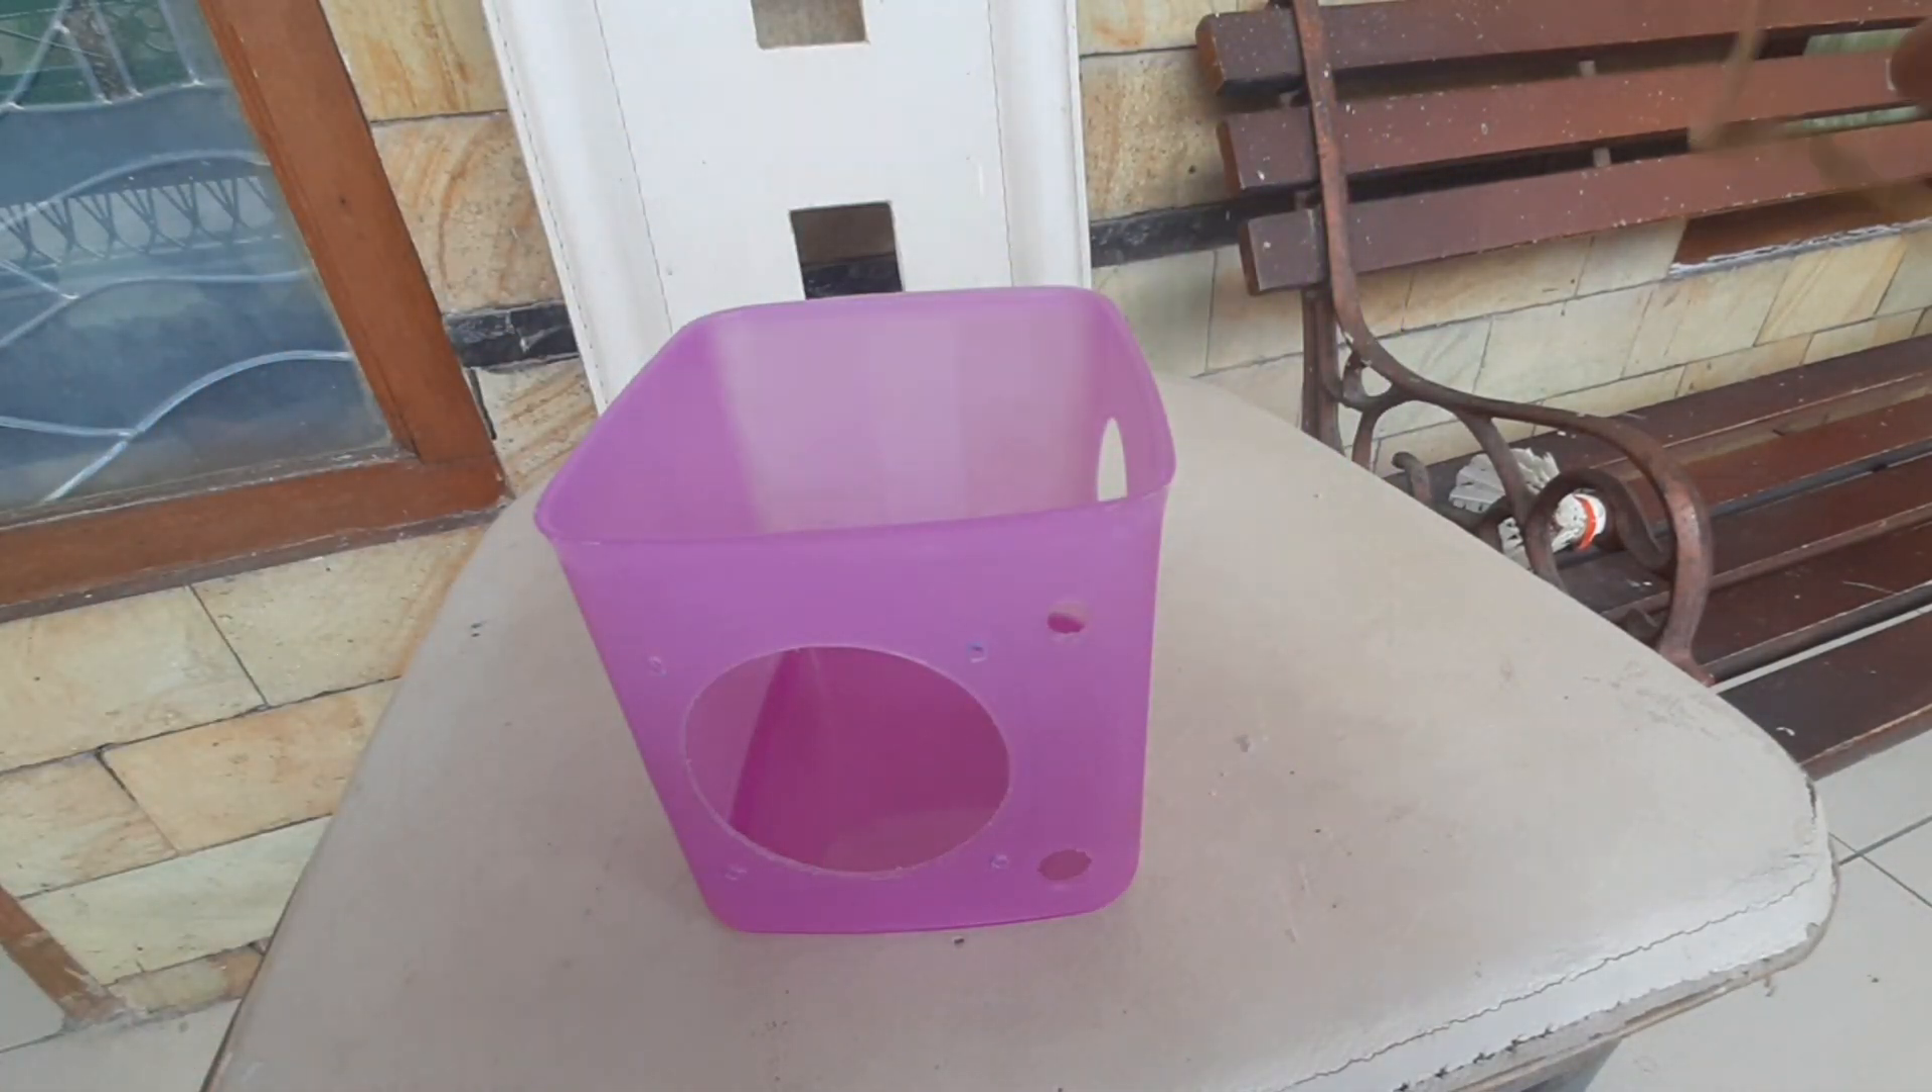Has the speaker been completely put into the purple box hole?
No.